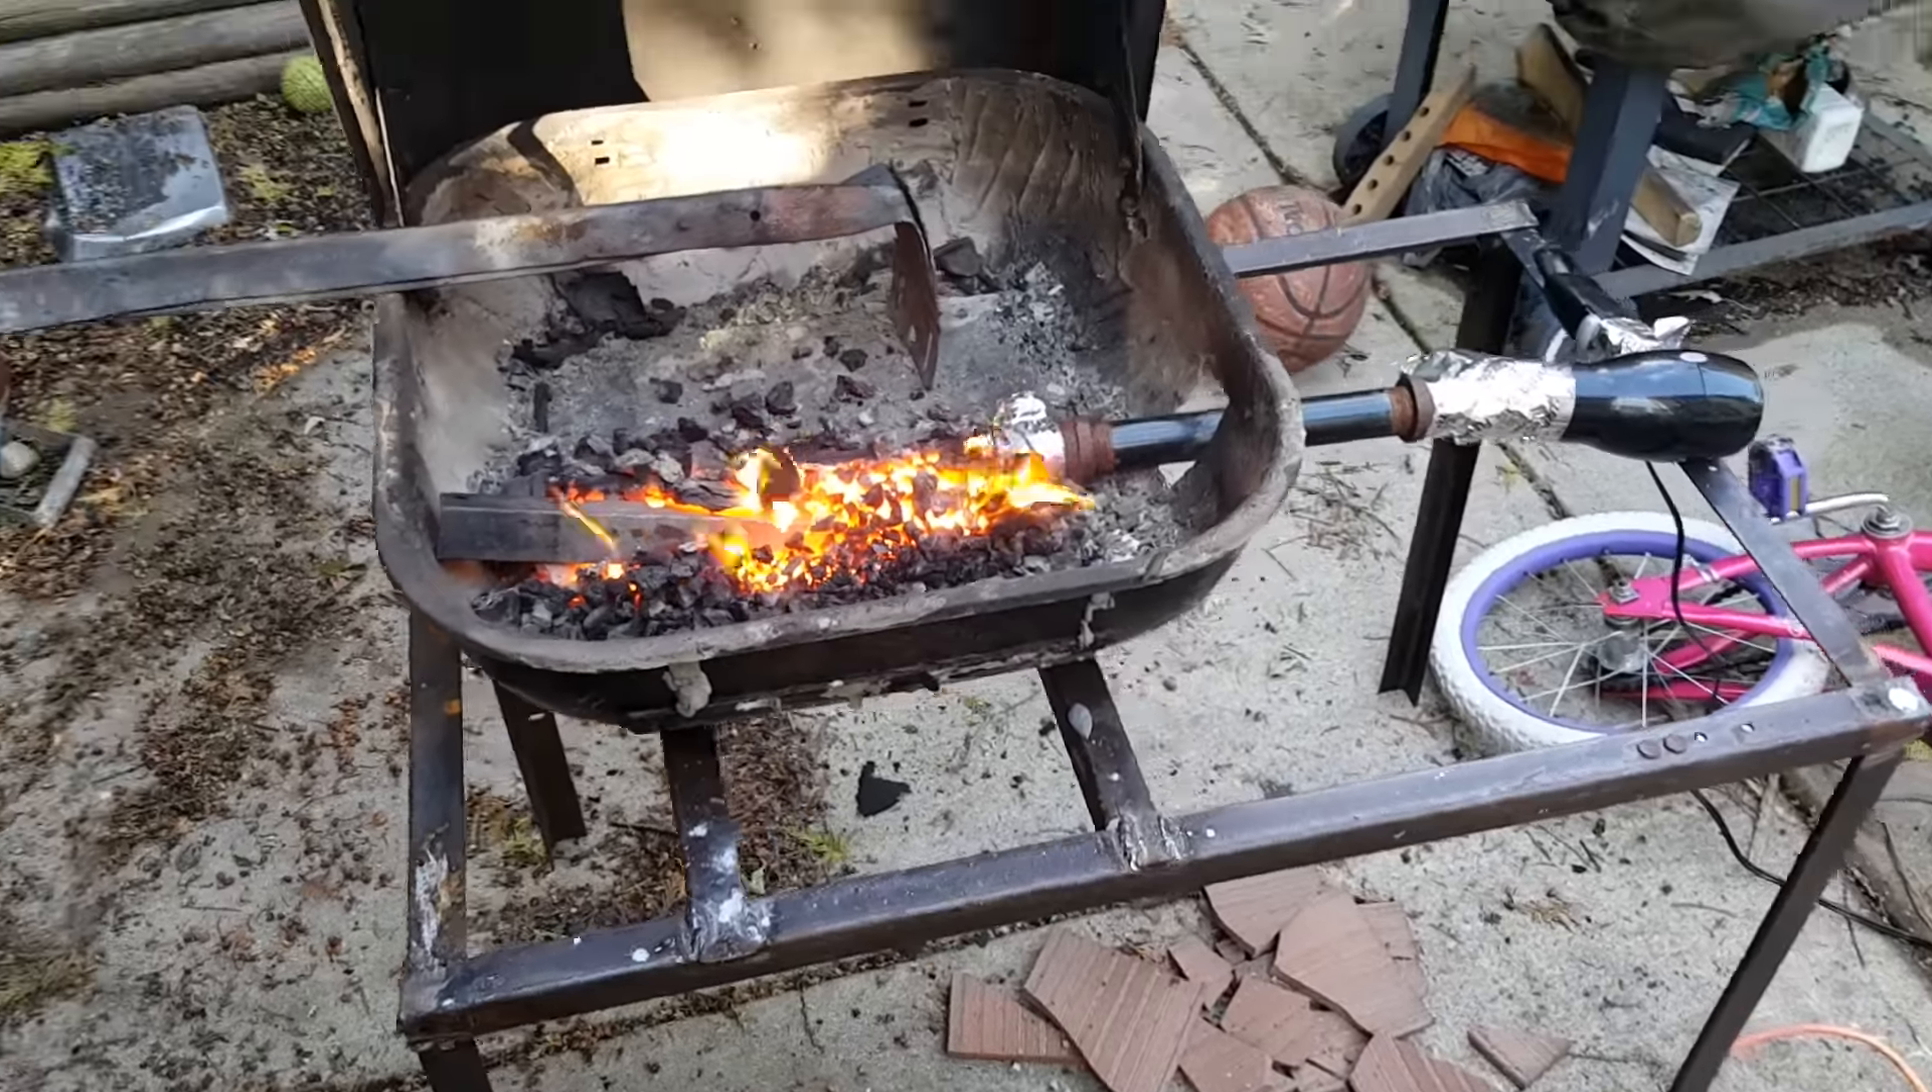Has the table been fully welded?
Yes.